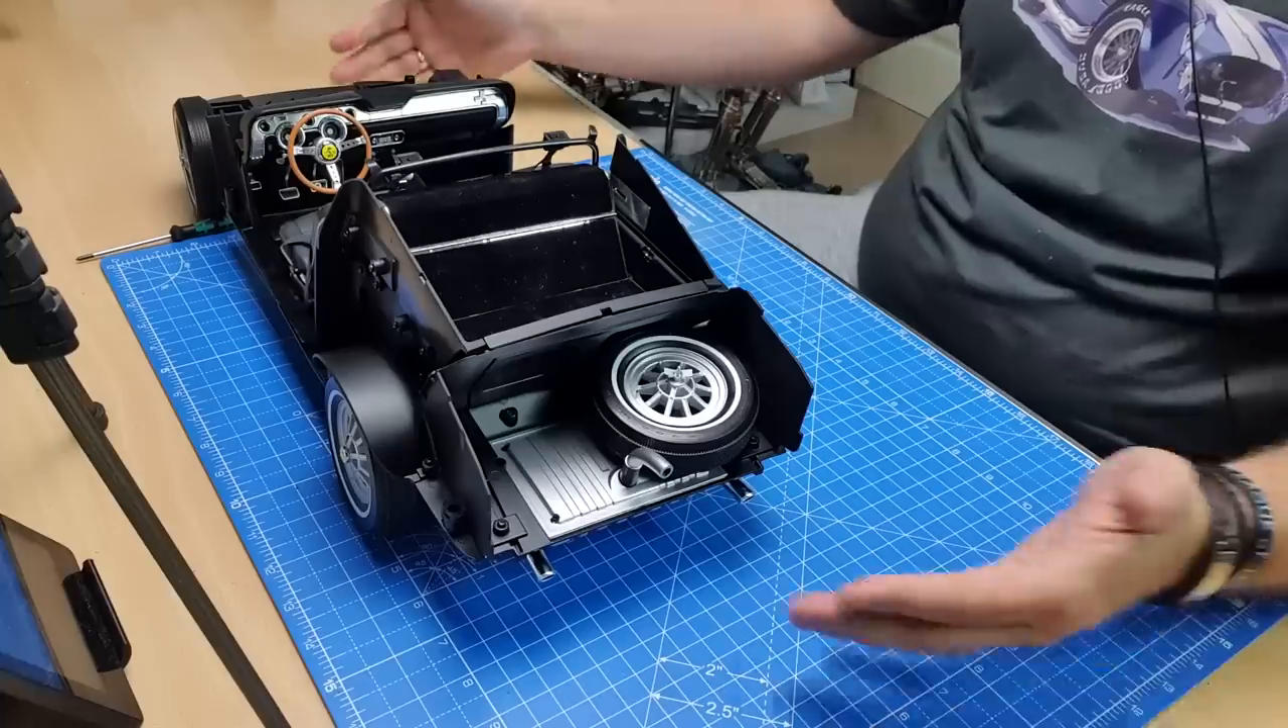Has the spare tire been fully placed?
Yes.